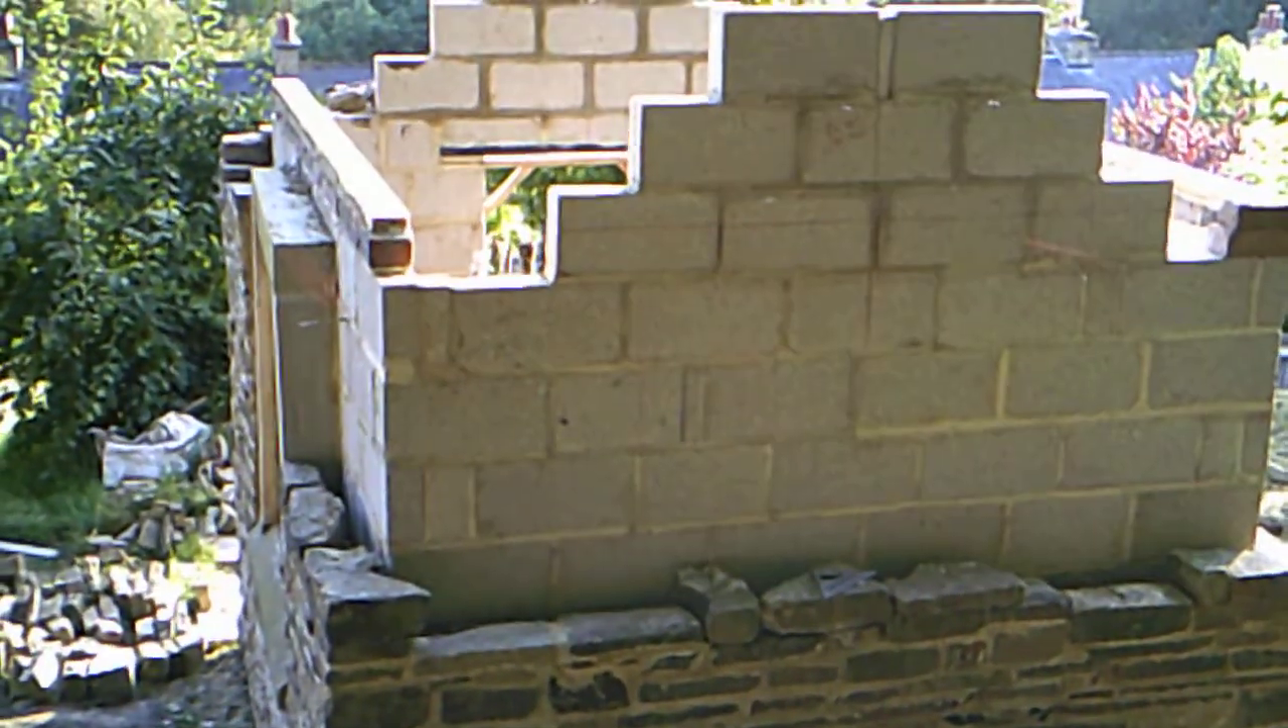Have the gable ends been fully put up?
No.